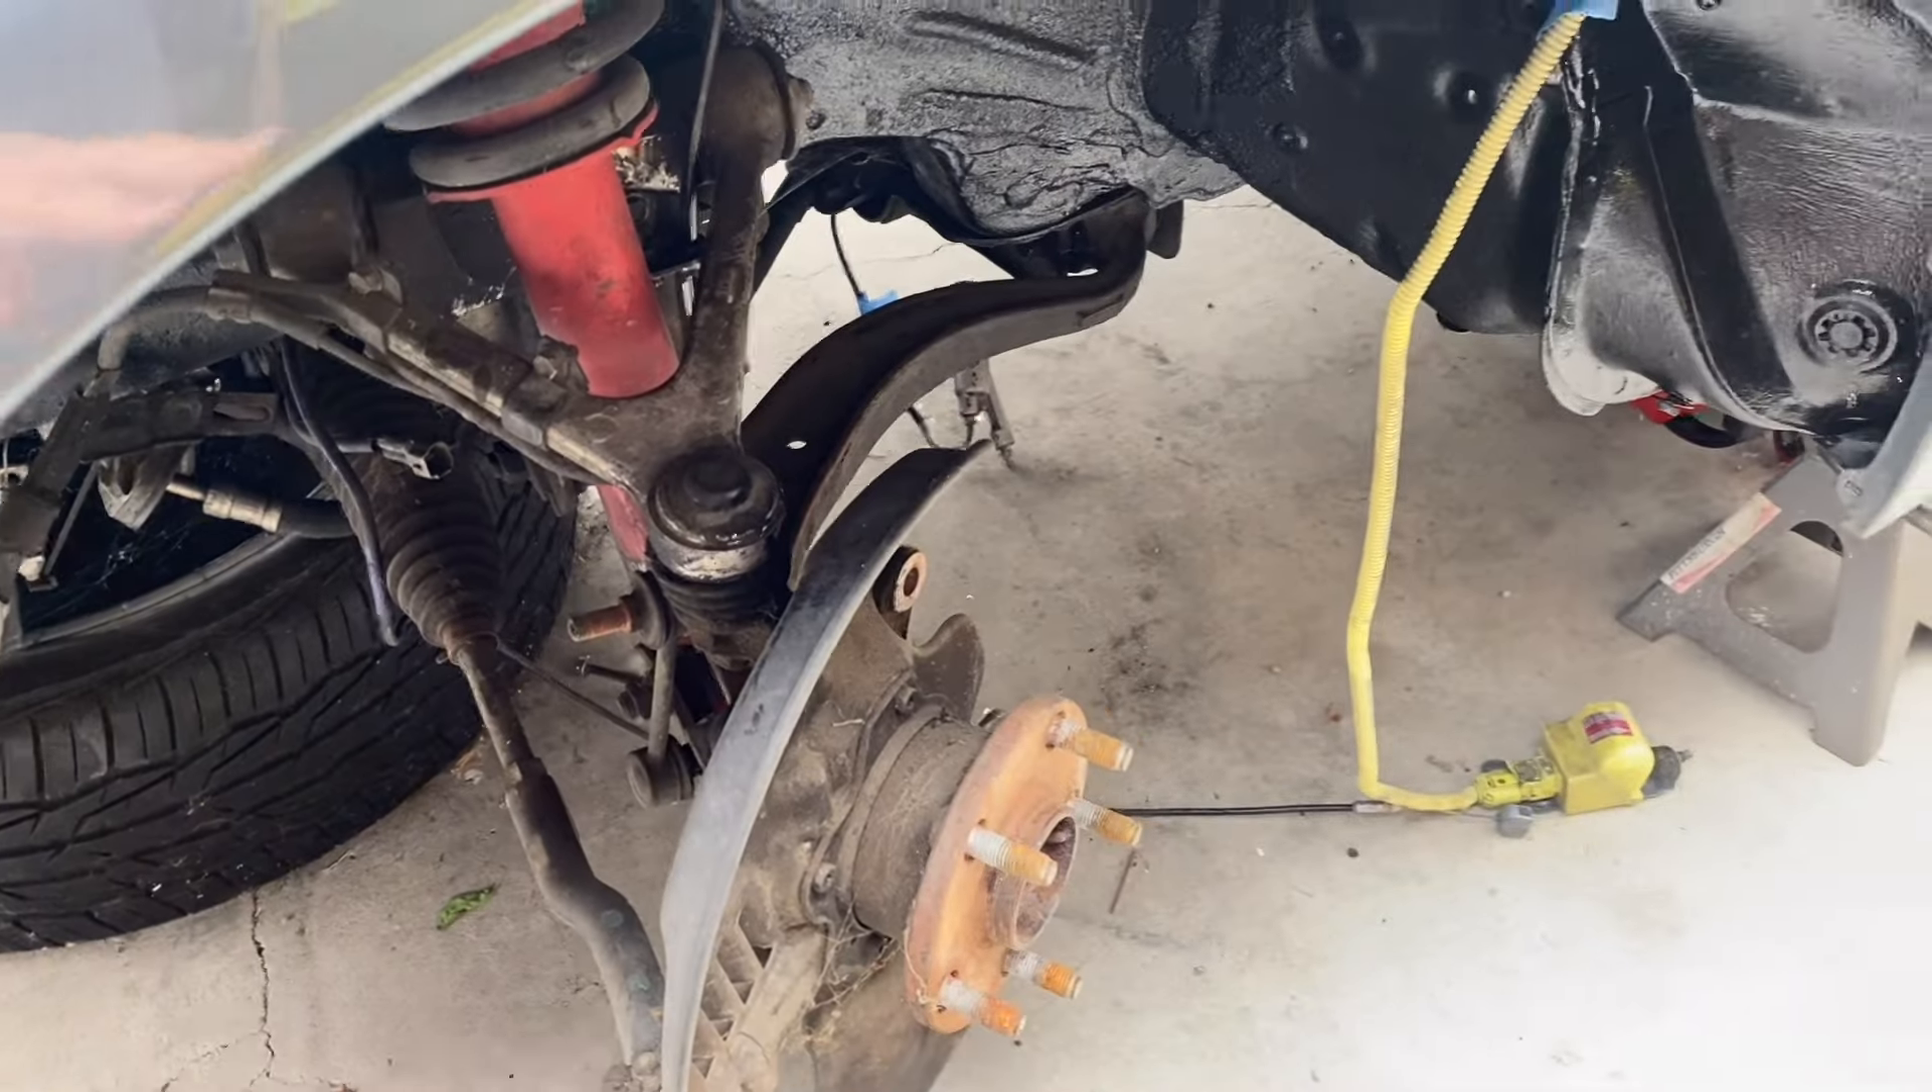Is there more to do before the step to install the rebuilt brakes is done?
Yes.